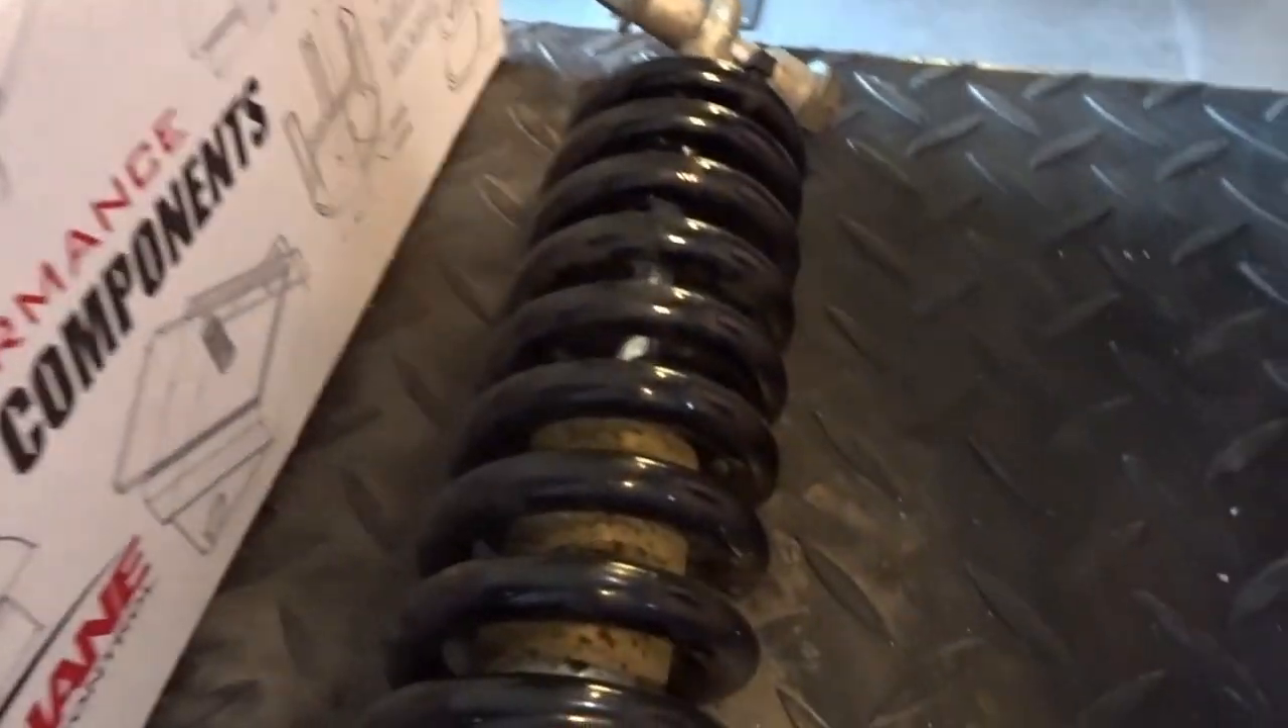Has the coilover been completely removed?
Yes.